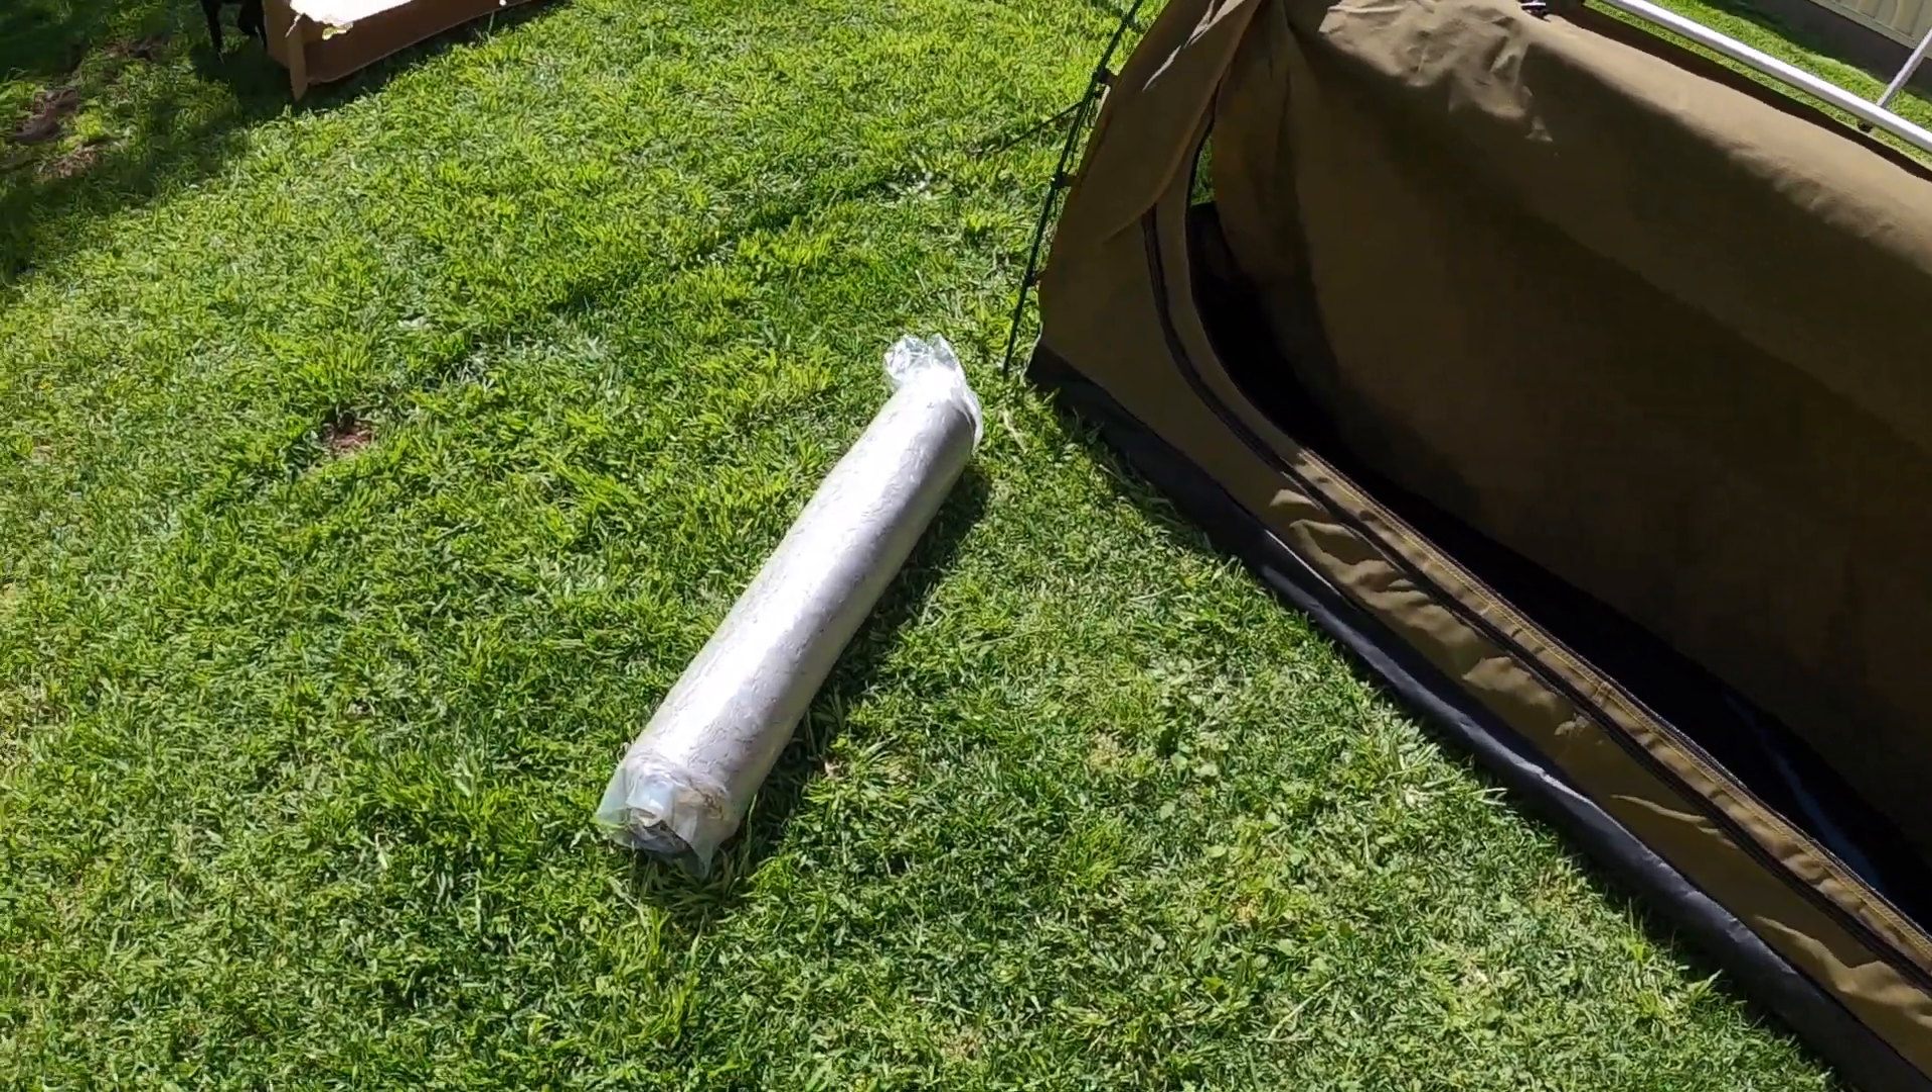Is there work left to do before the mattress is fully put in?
Yes.